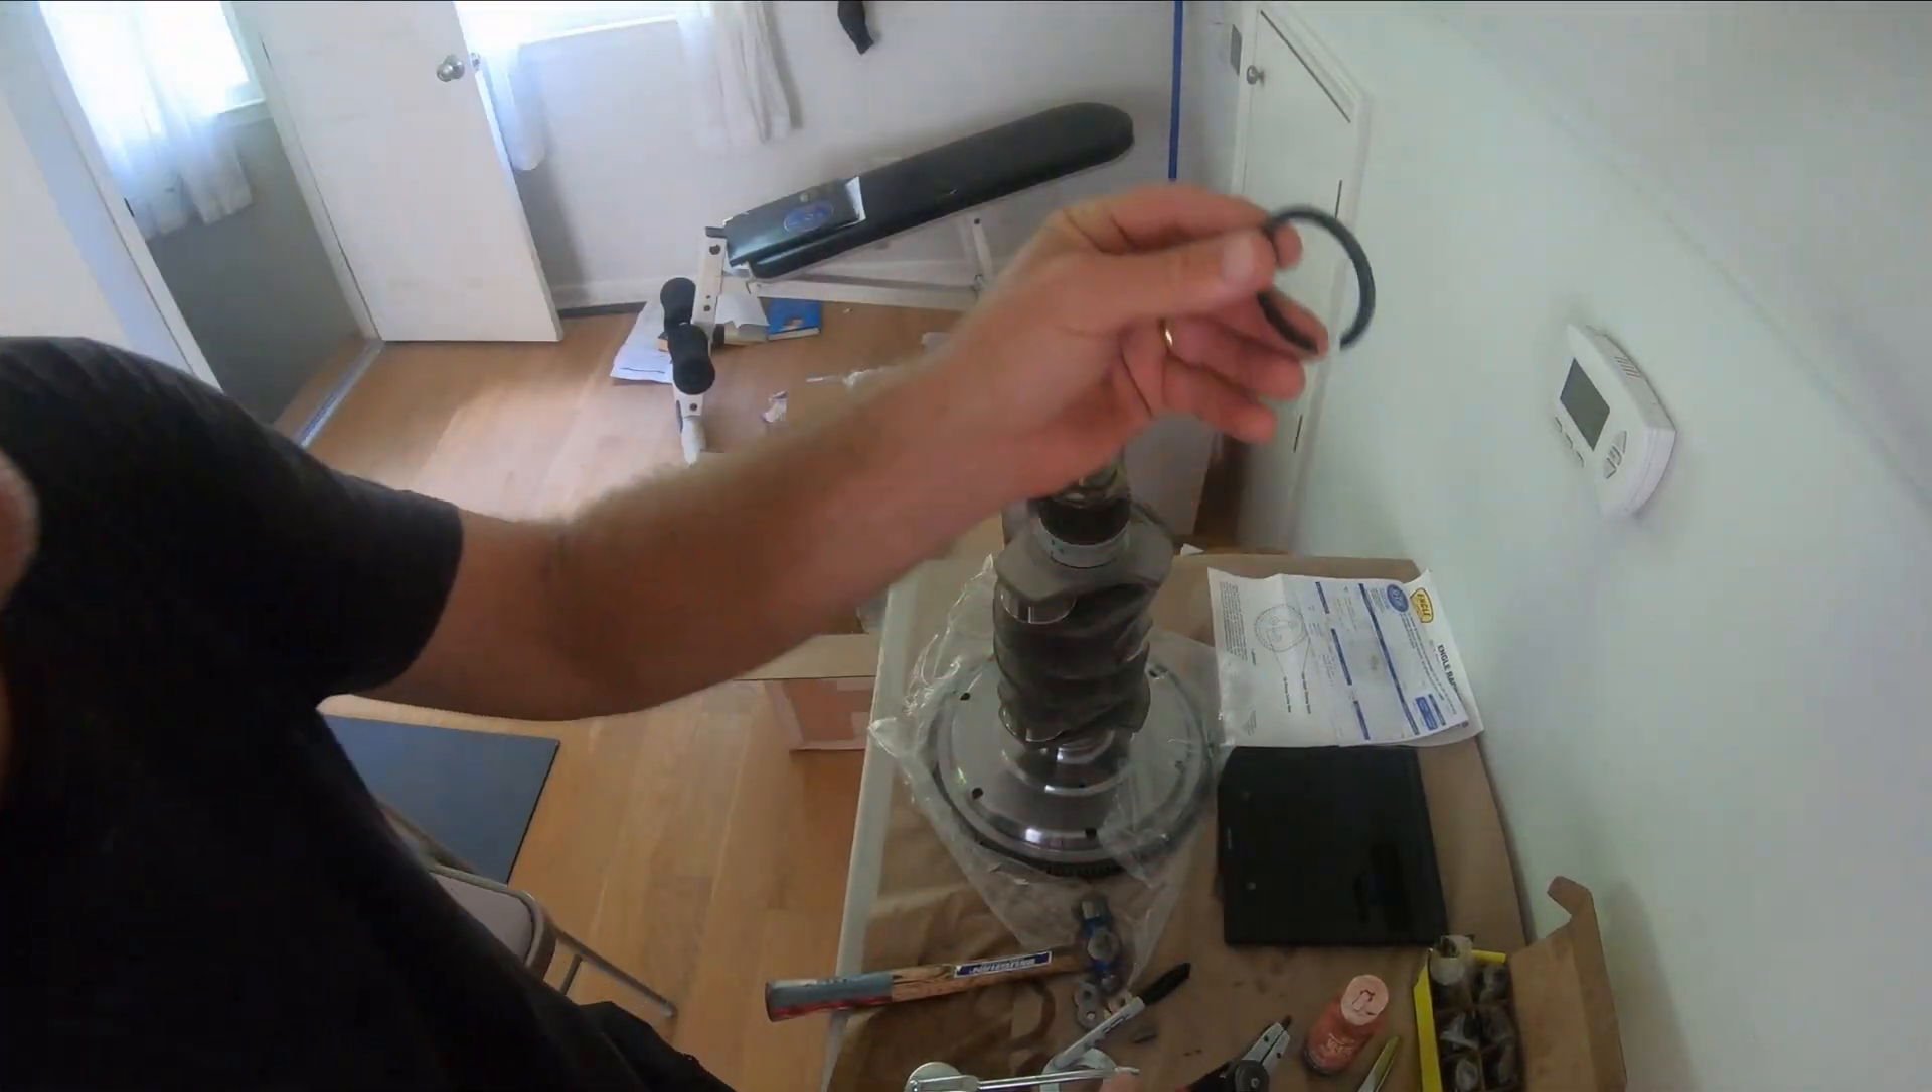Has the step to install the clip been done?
No.